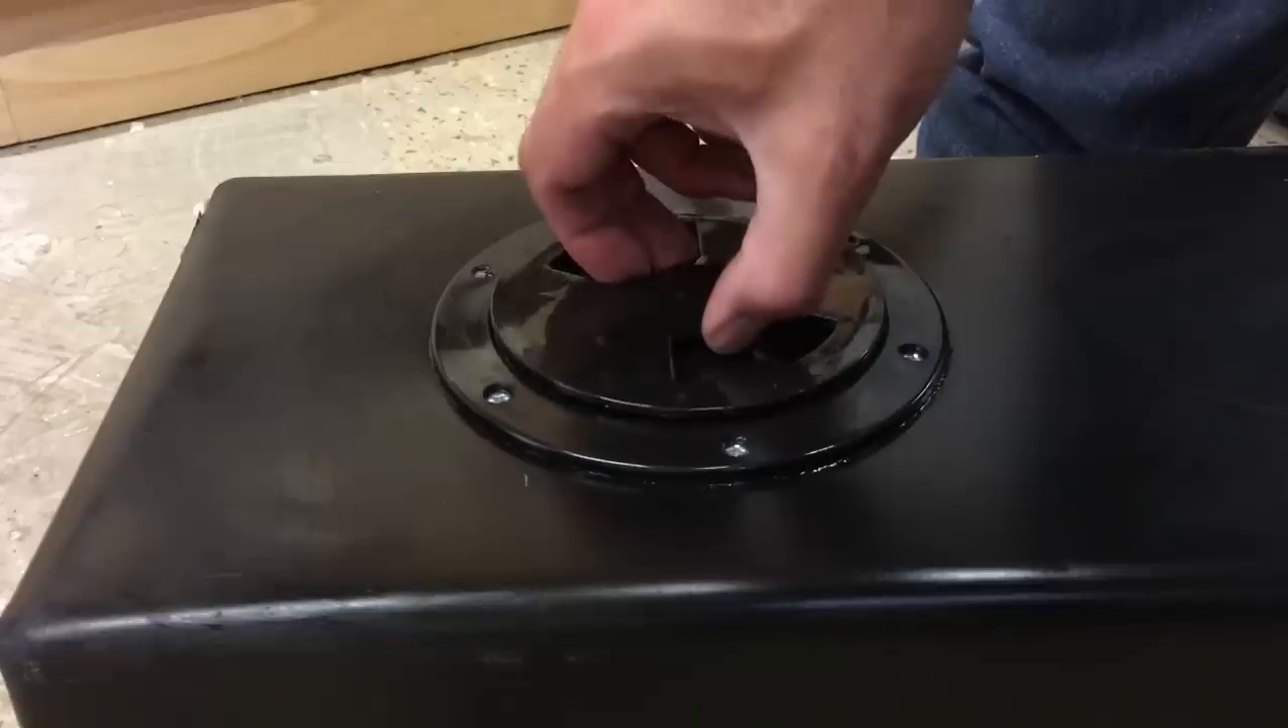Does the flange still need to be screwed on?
No.